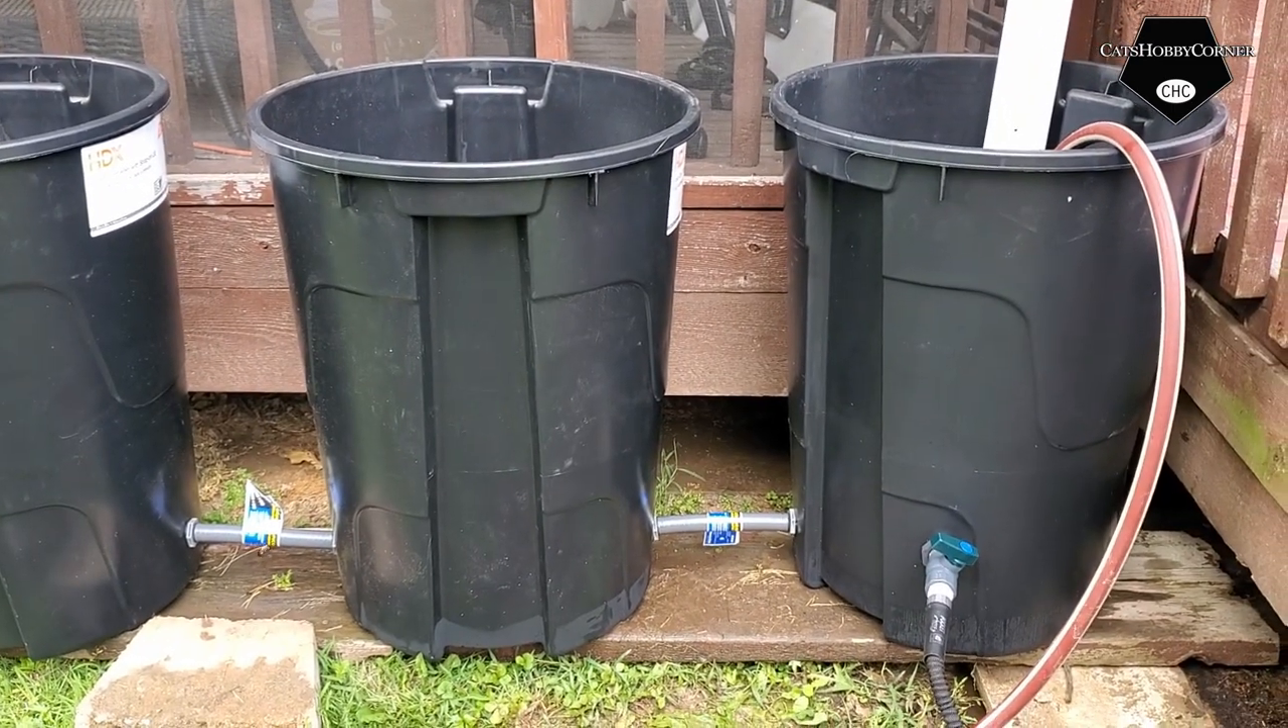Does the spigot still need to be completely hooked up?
No.